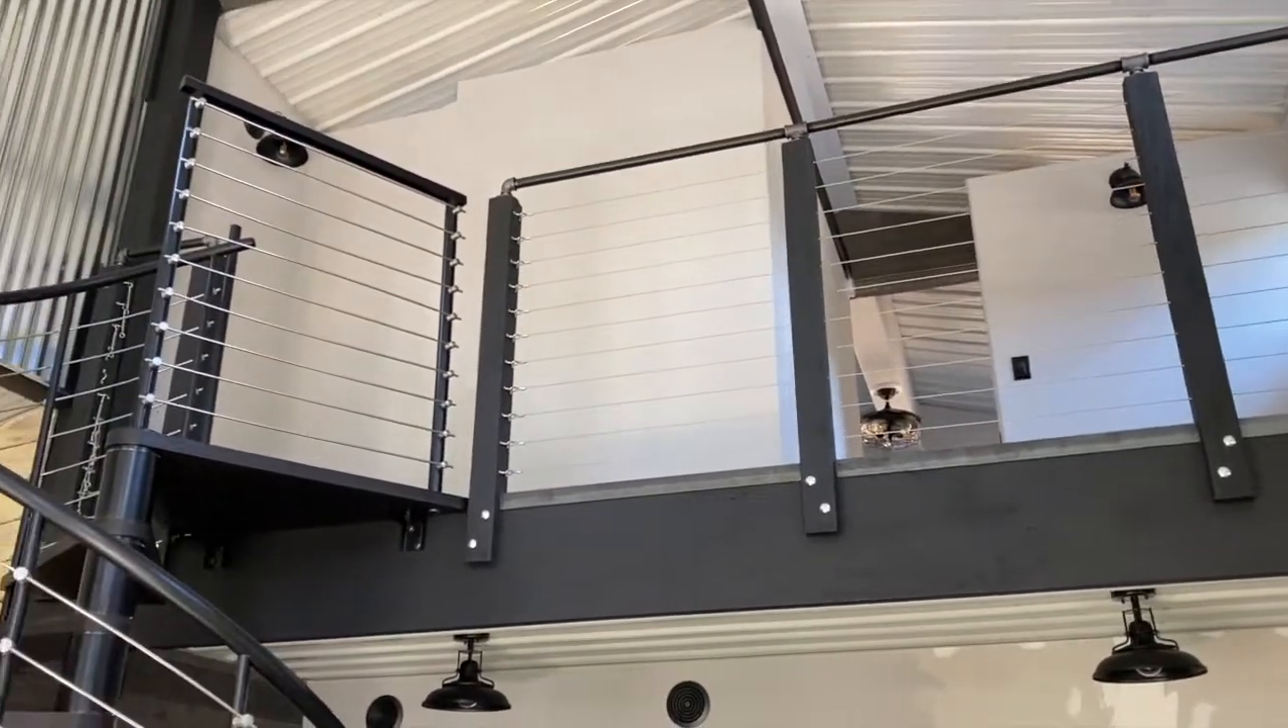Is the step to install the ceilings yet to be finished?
No.